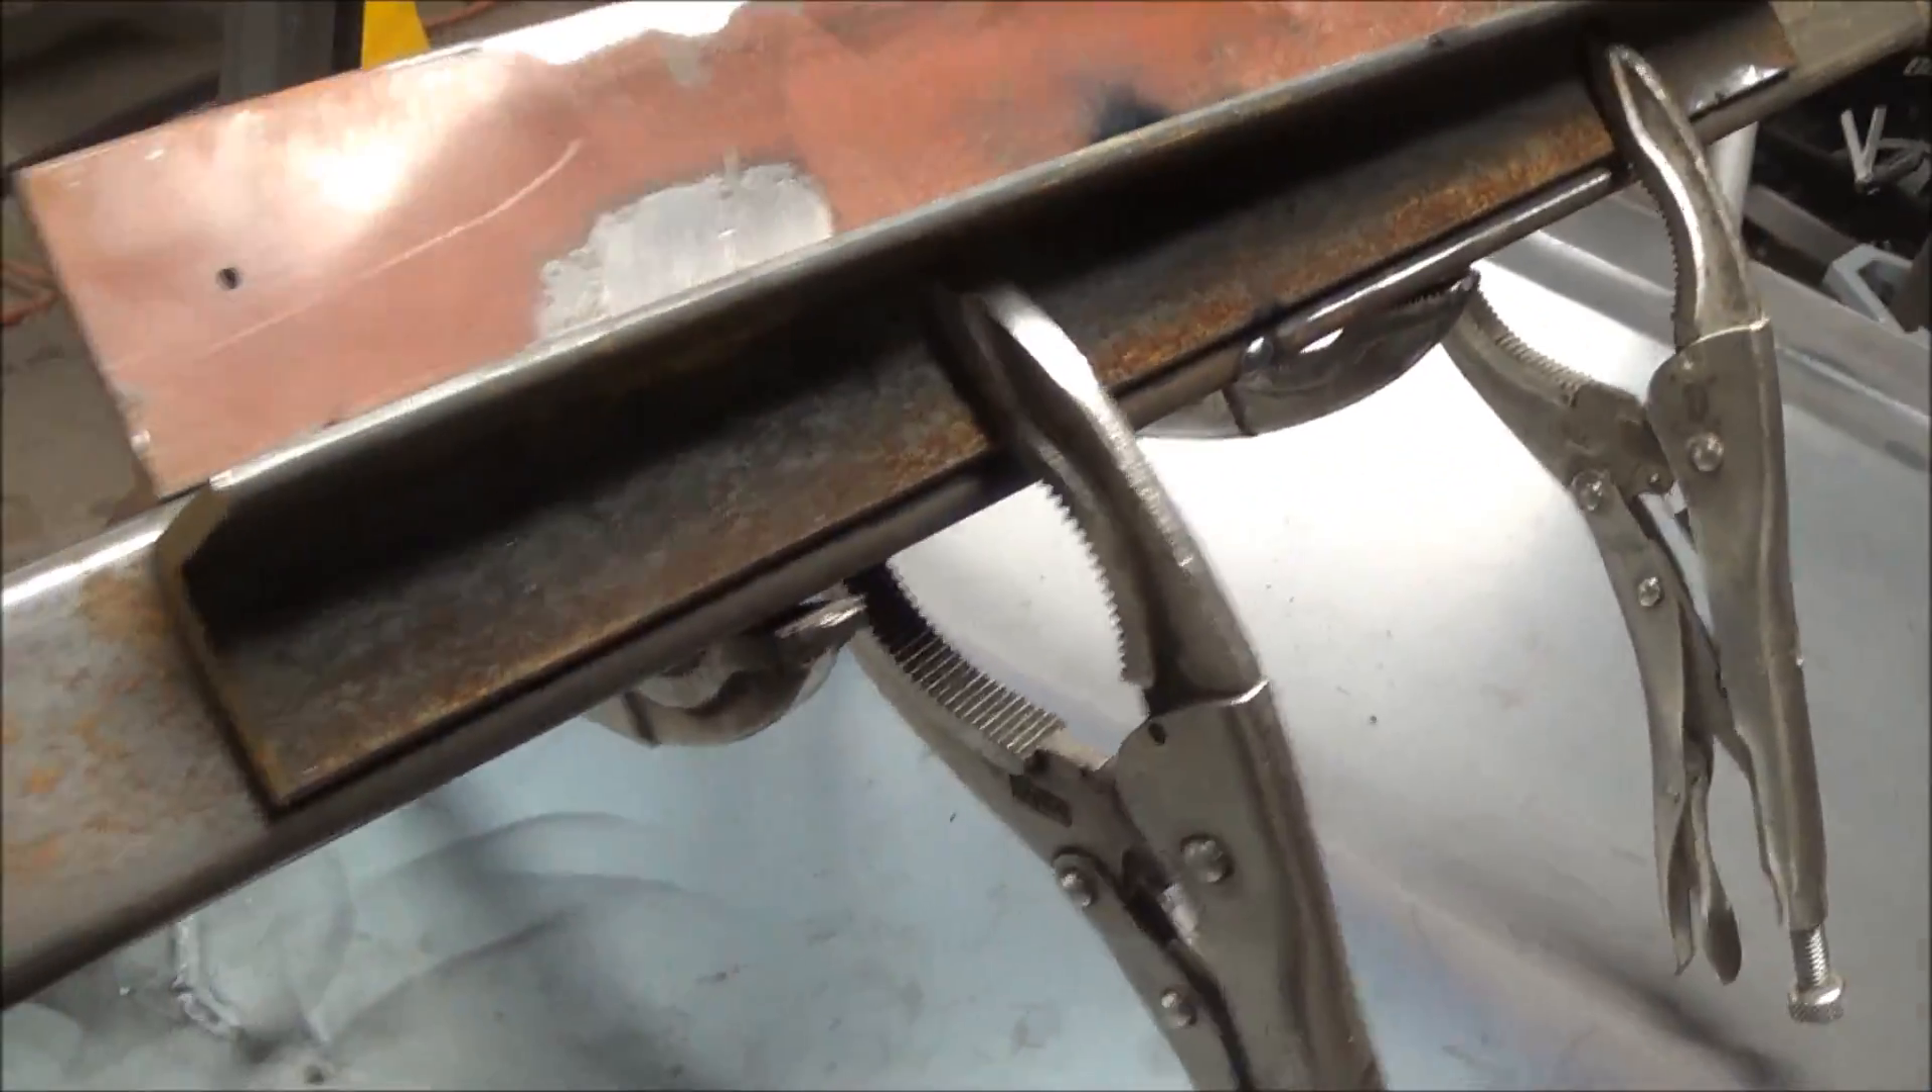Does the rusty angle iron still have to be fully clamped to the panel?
No.